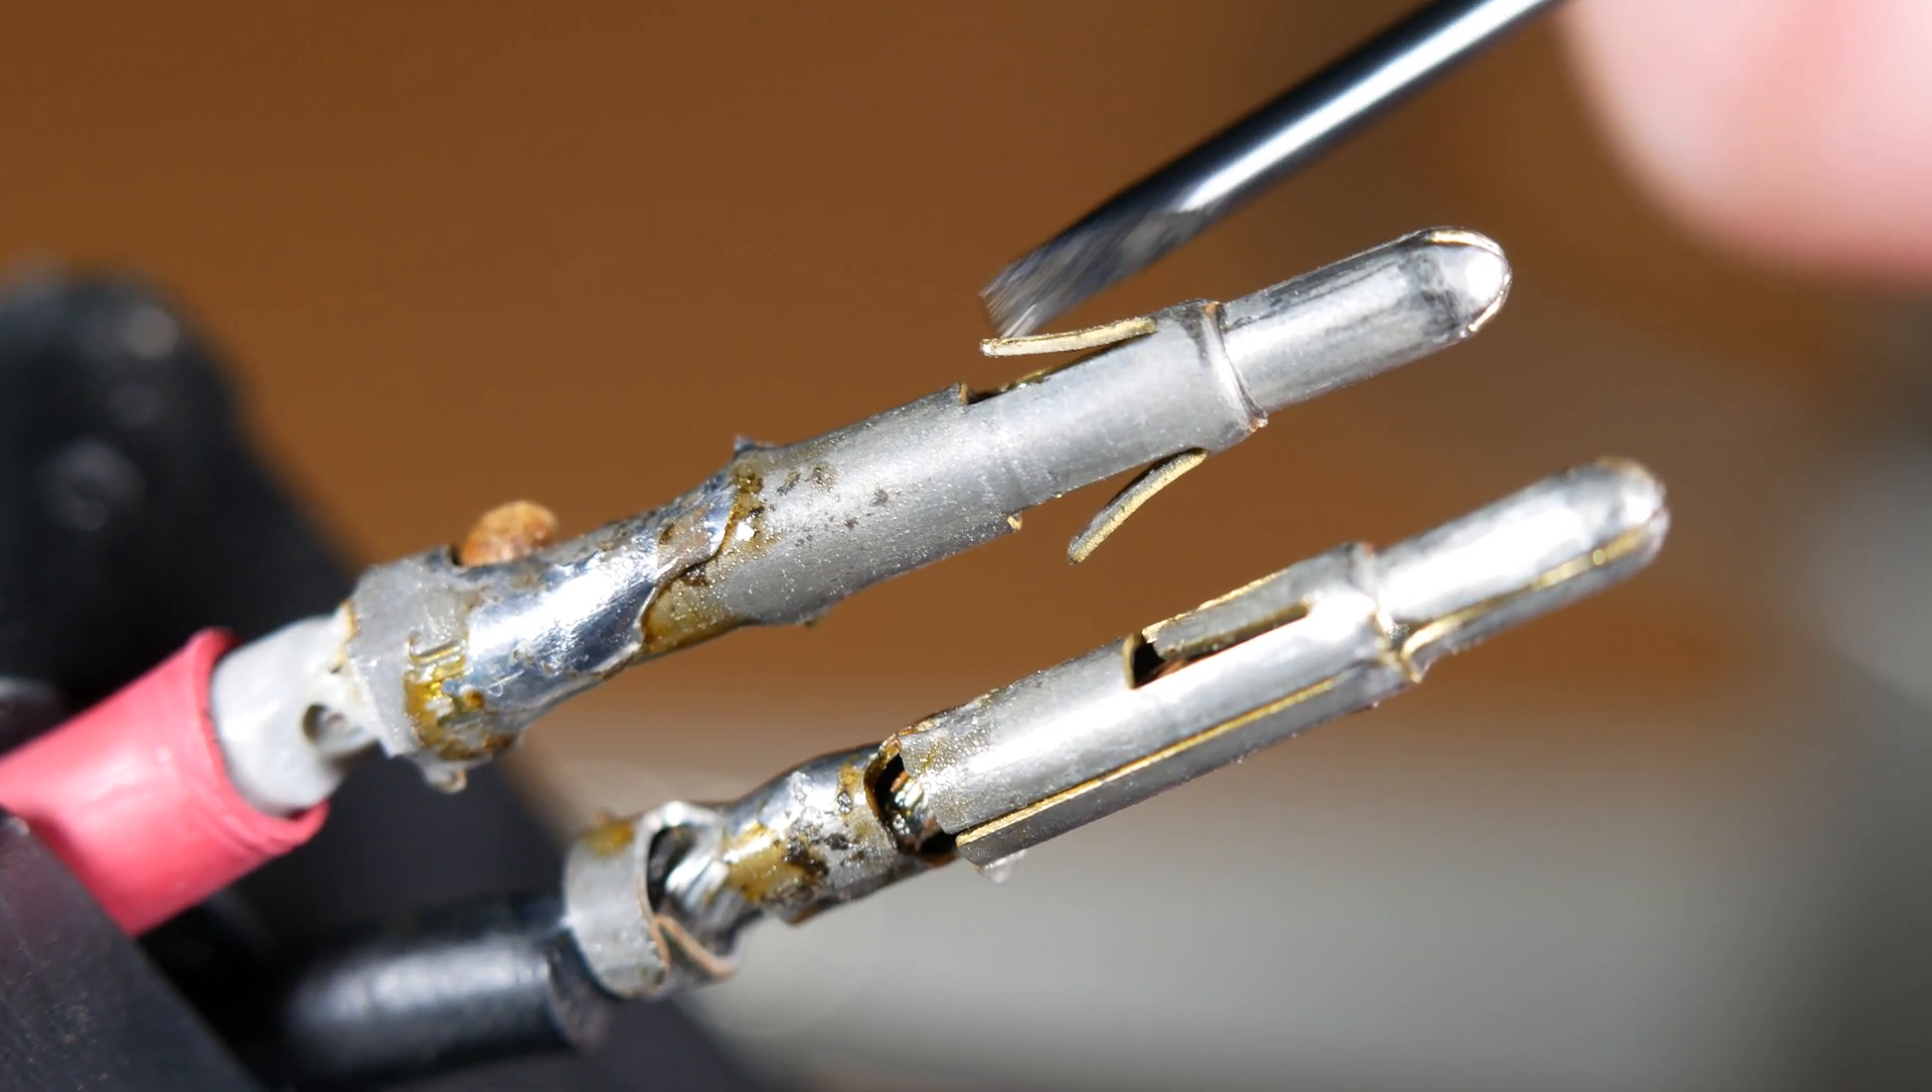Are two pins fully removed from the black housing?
Yes.